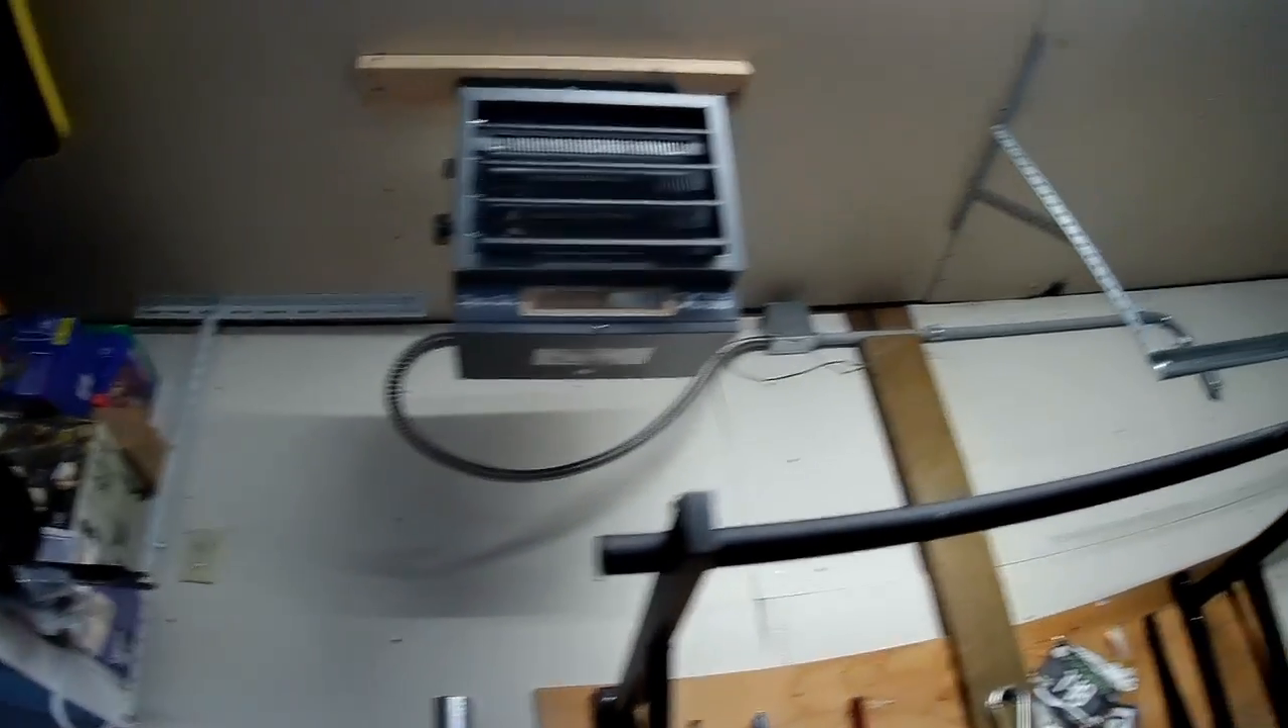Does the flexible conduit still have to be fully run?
No.